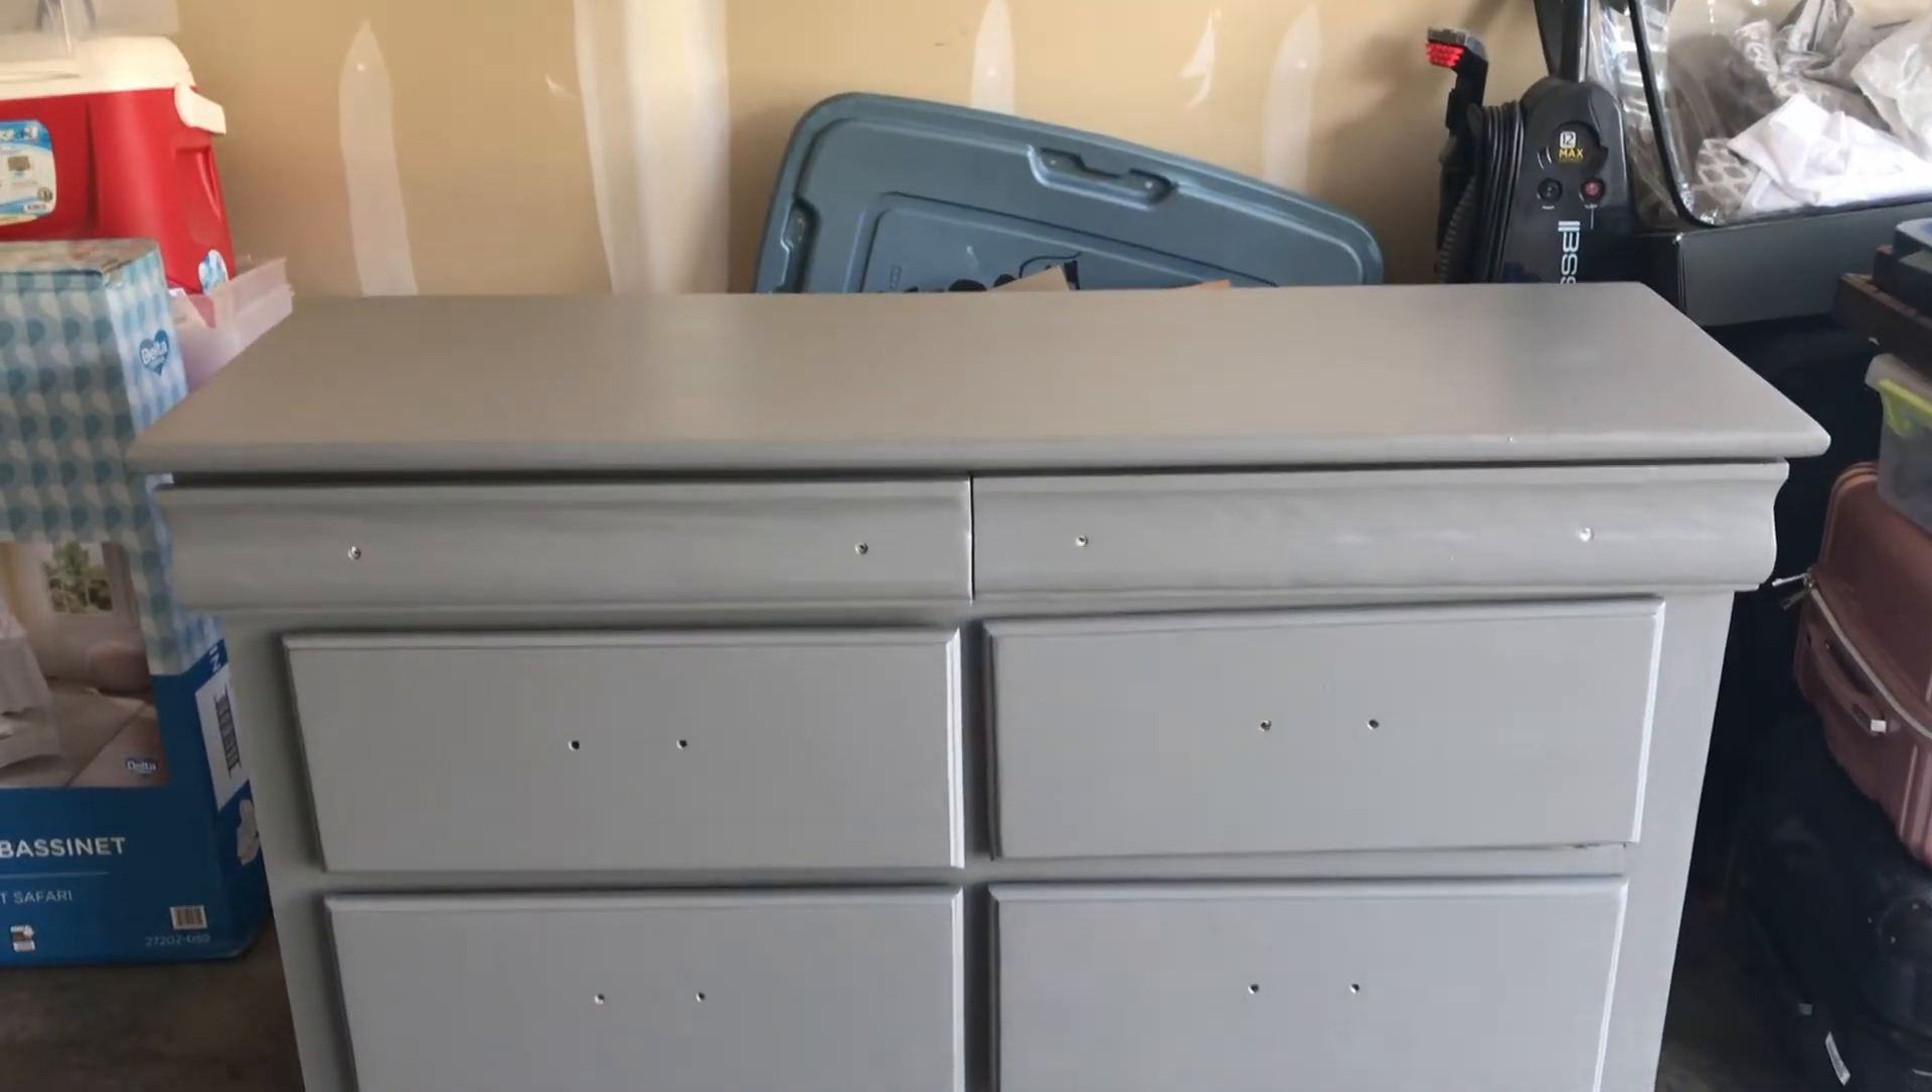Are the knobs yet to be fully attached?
Yes.